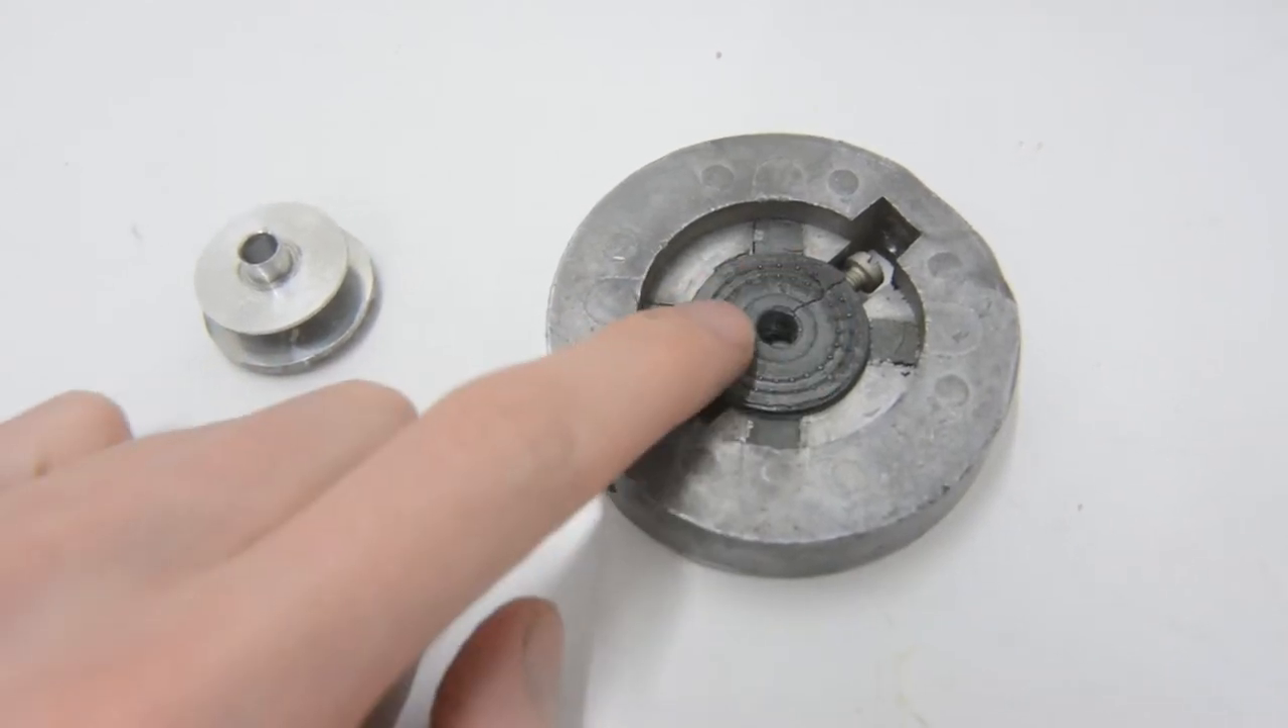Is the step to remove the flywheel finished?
Yes.